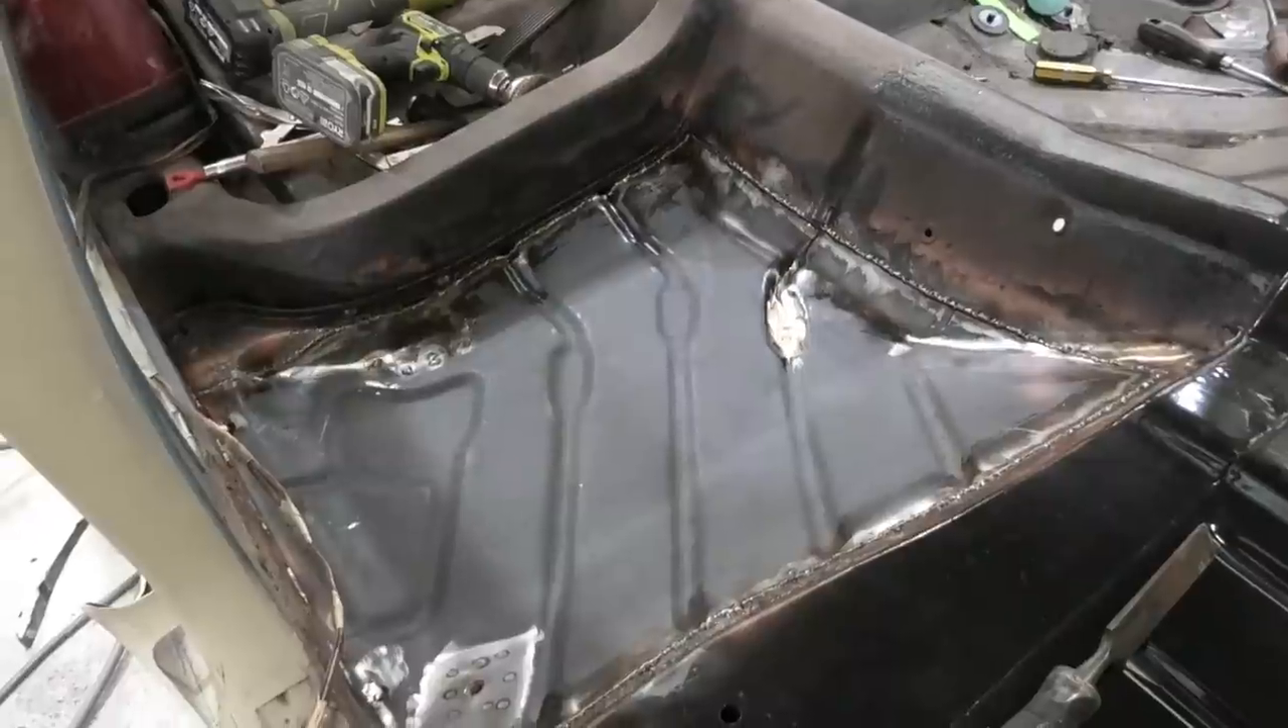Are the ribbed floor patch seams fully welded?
Yes.